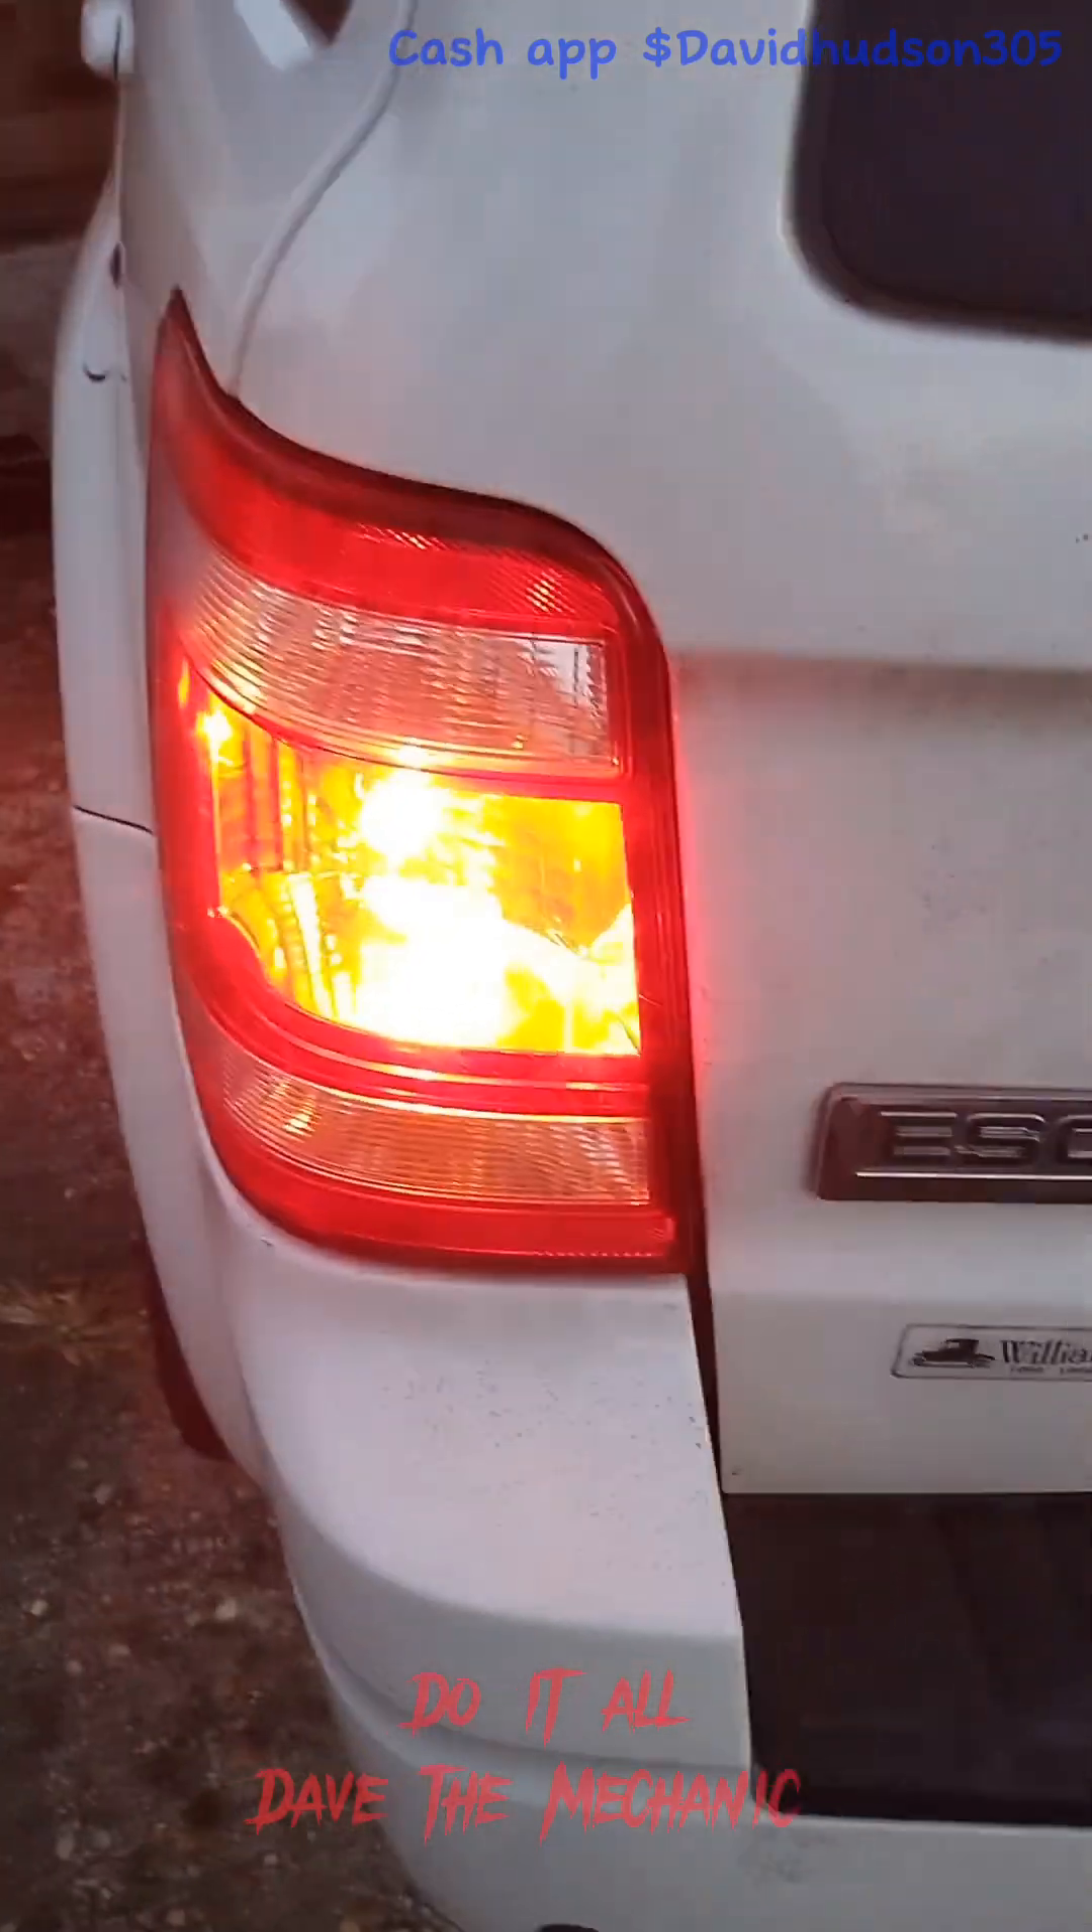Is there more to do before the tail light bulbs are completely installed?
No.